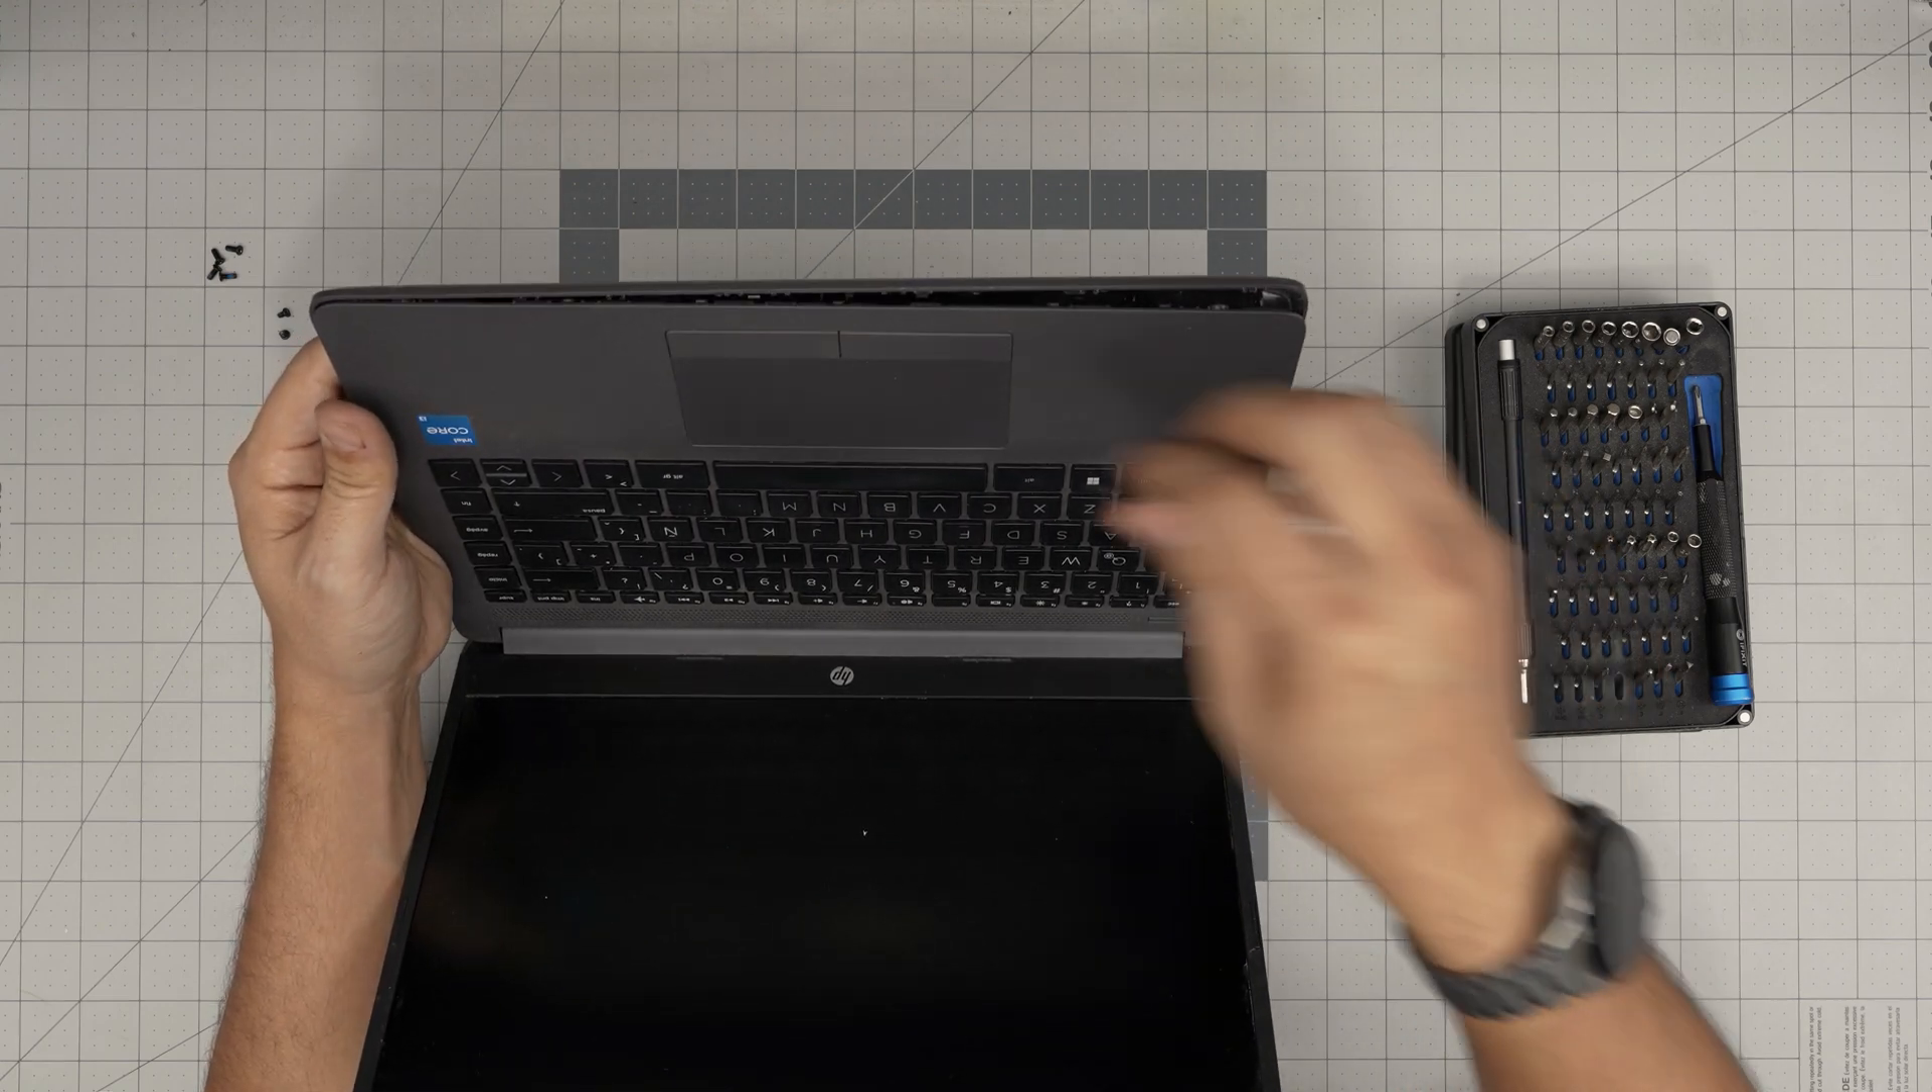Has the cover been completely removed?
No.